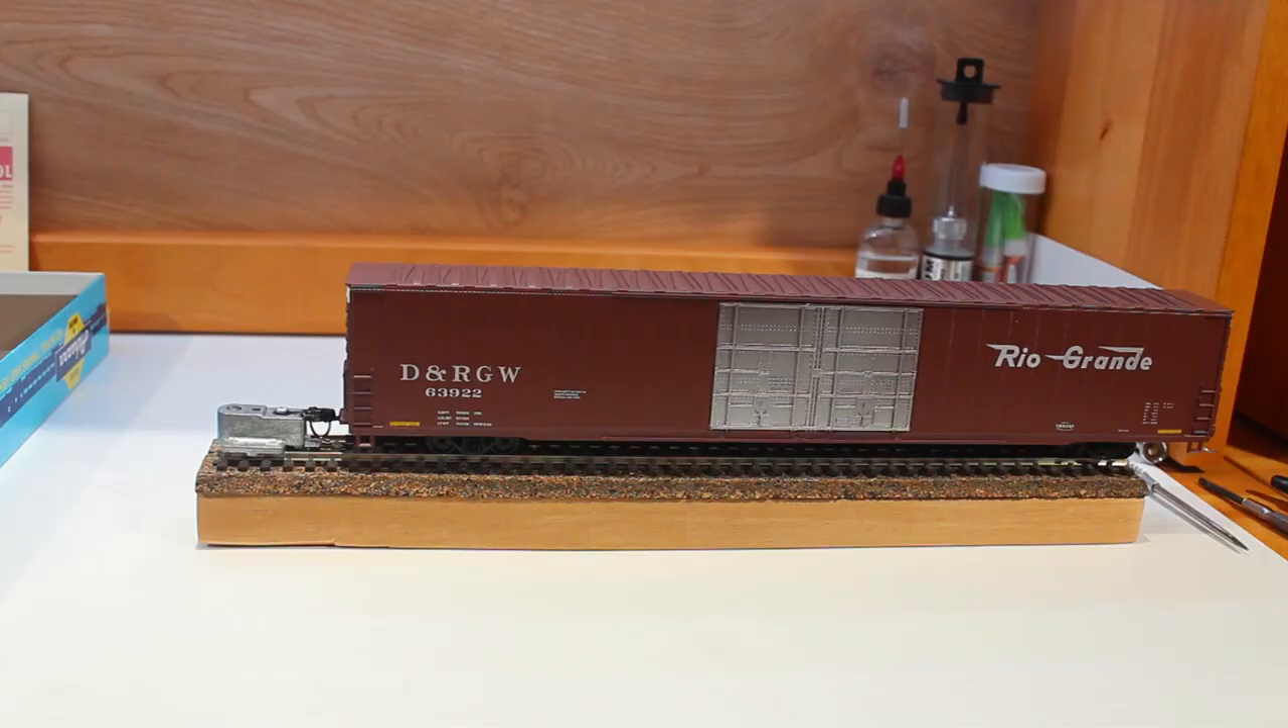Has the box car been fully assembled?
Yes.